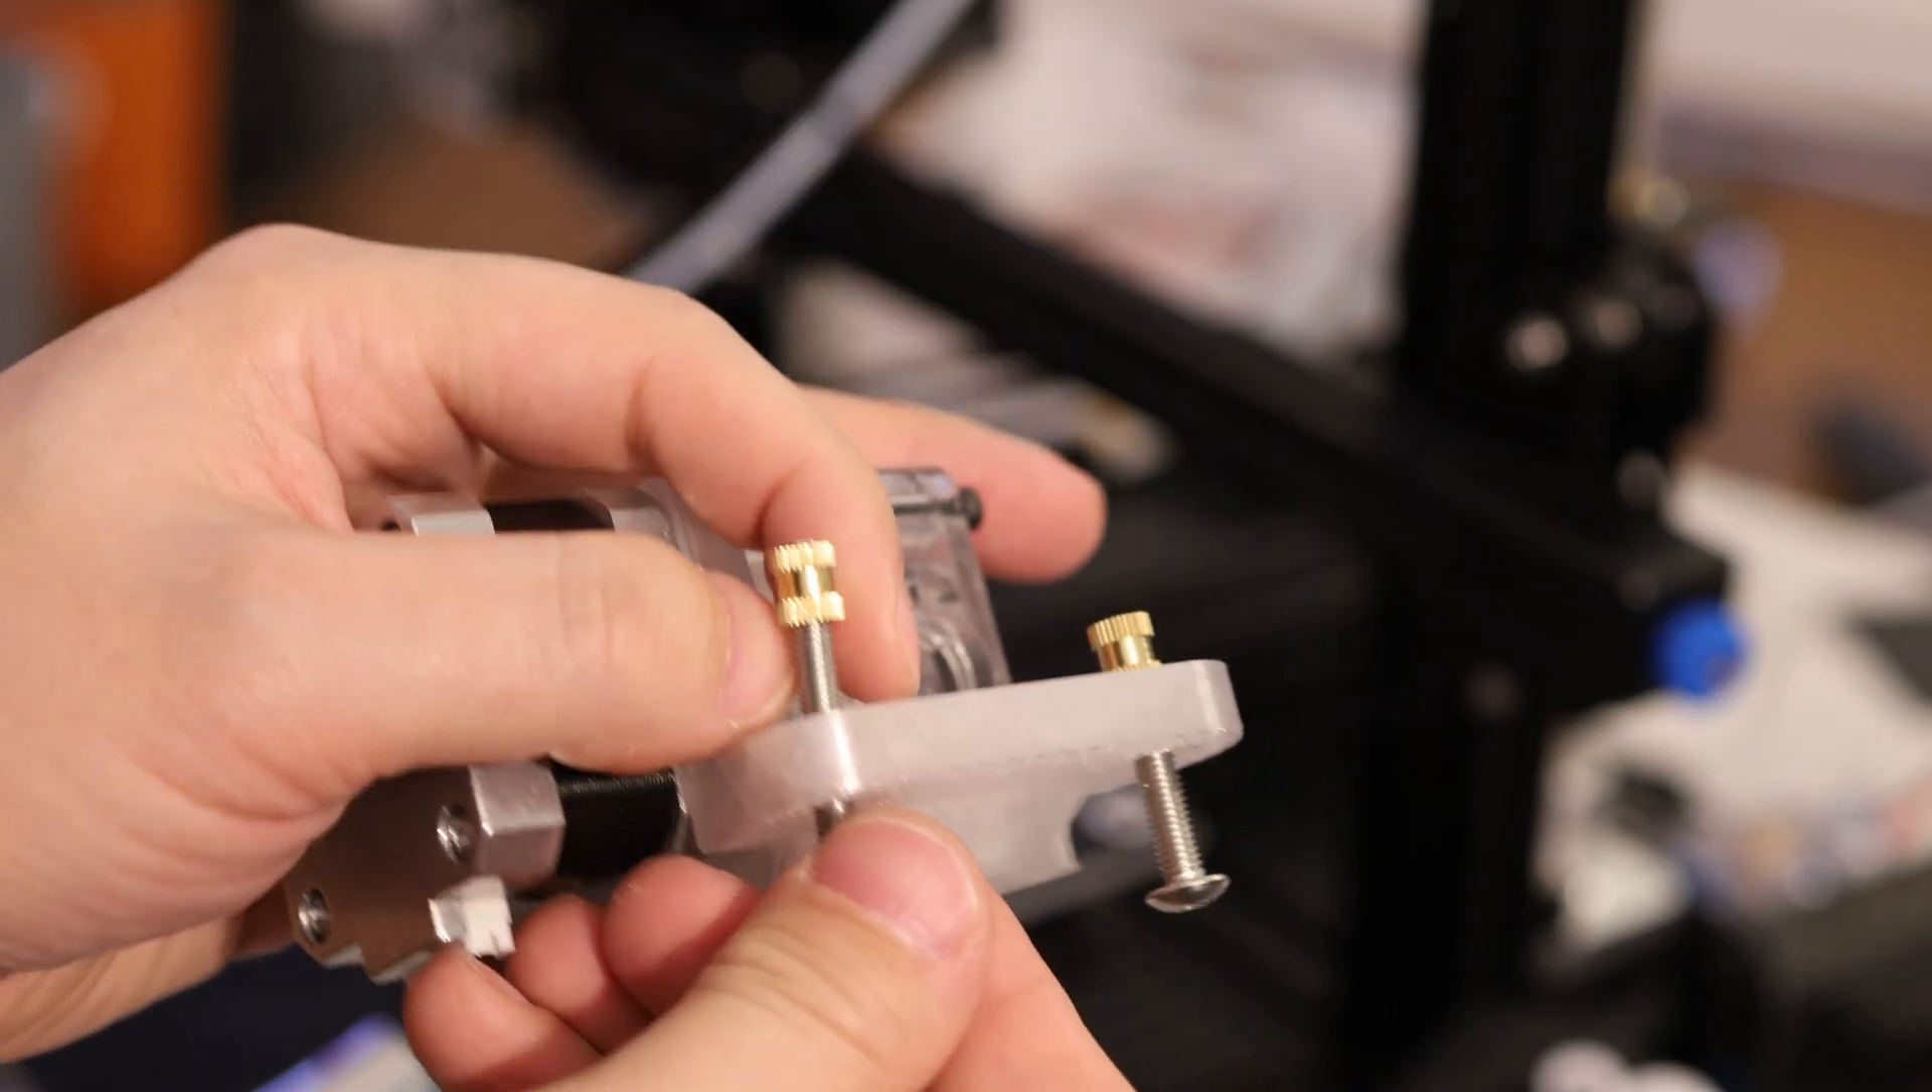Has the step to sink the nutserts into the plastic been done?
No.